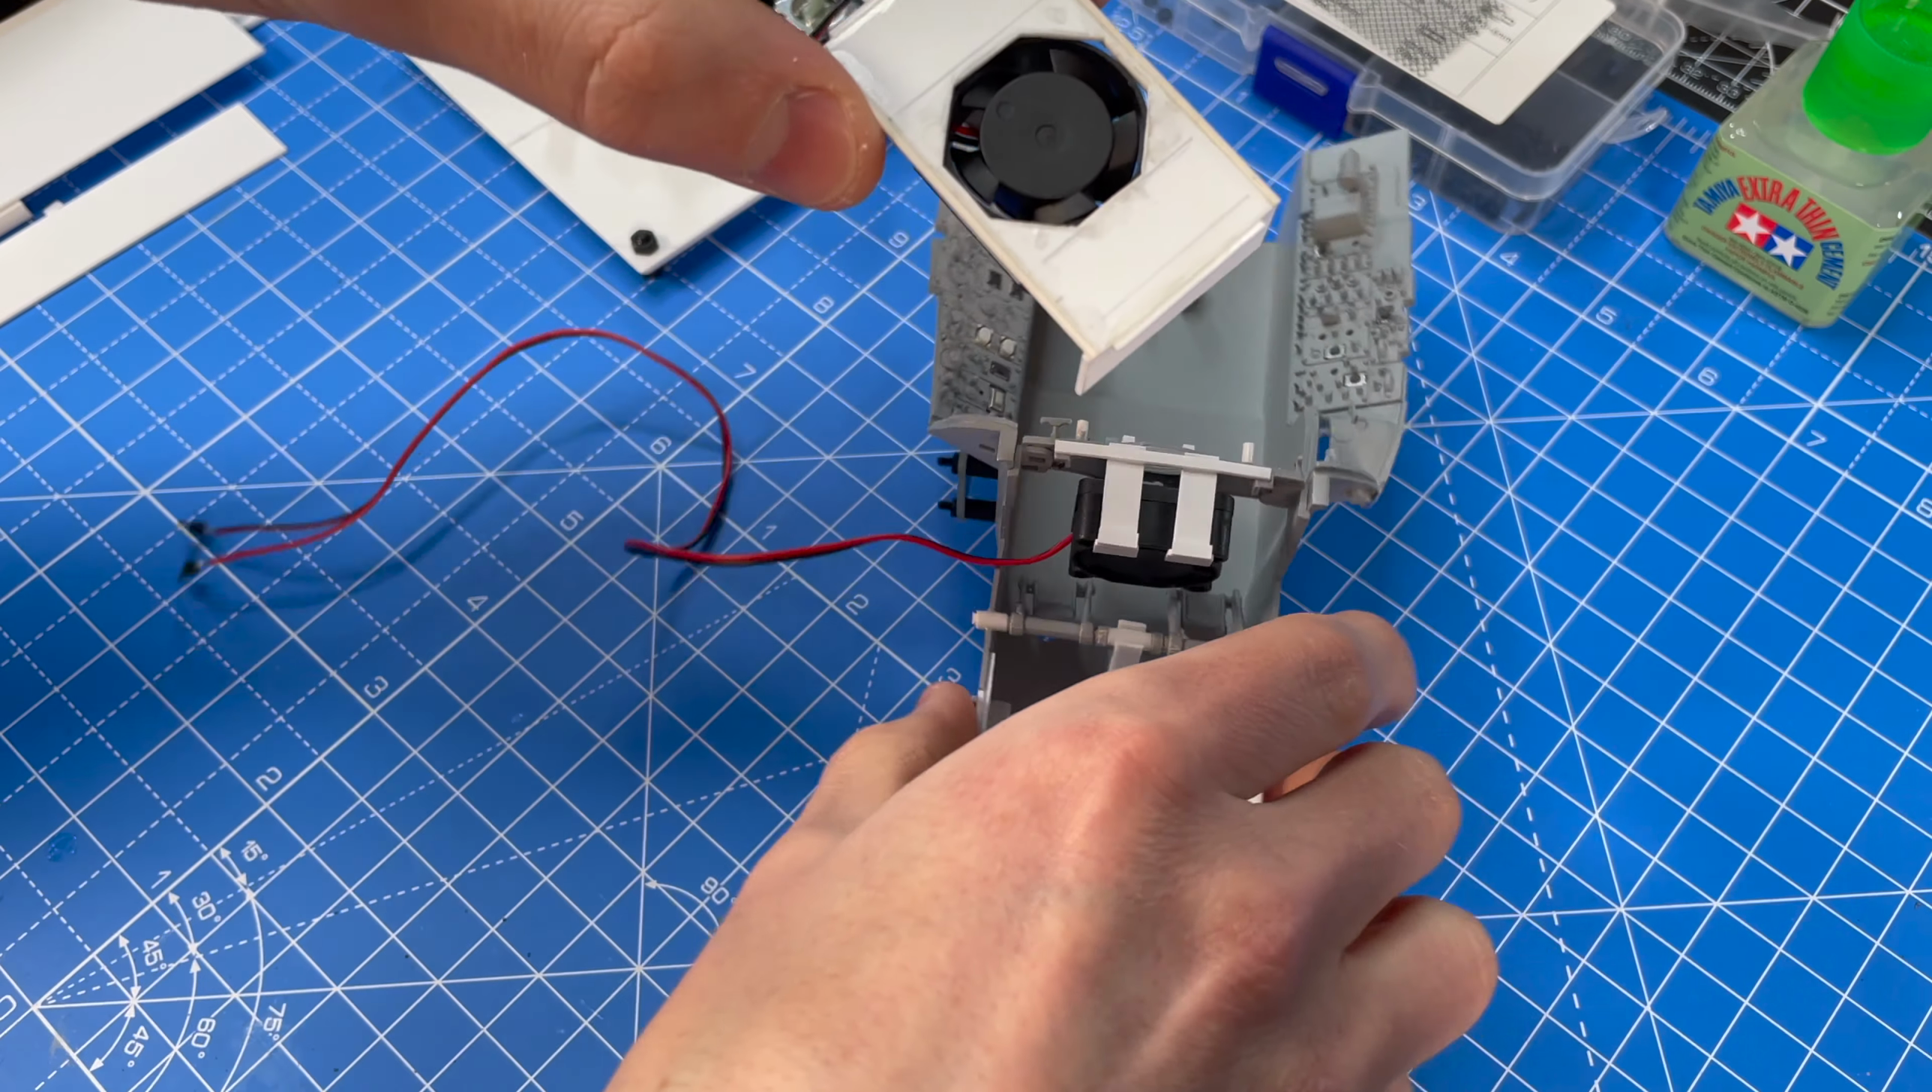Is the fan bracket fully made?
Yes.